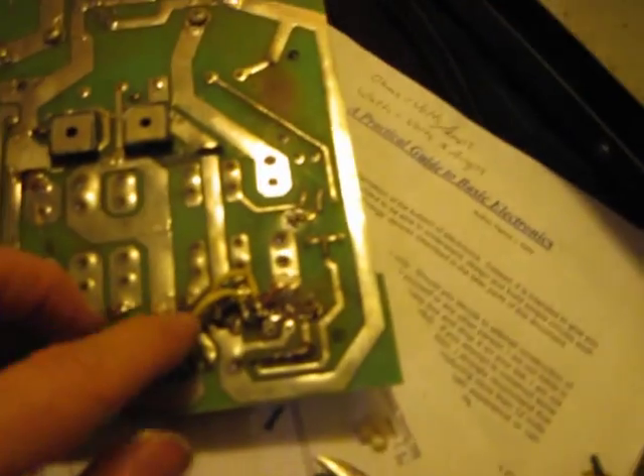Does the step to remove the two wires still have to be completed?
Yes.